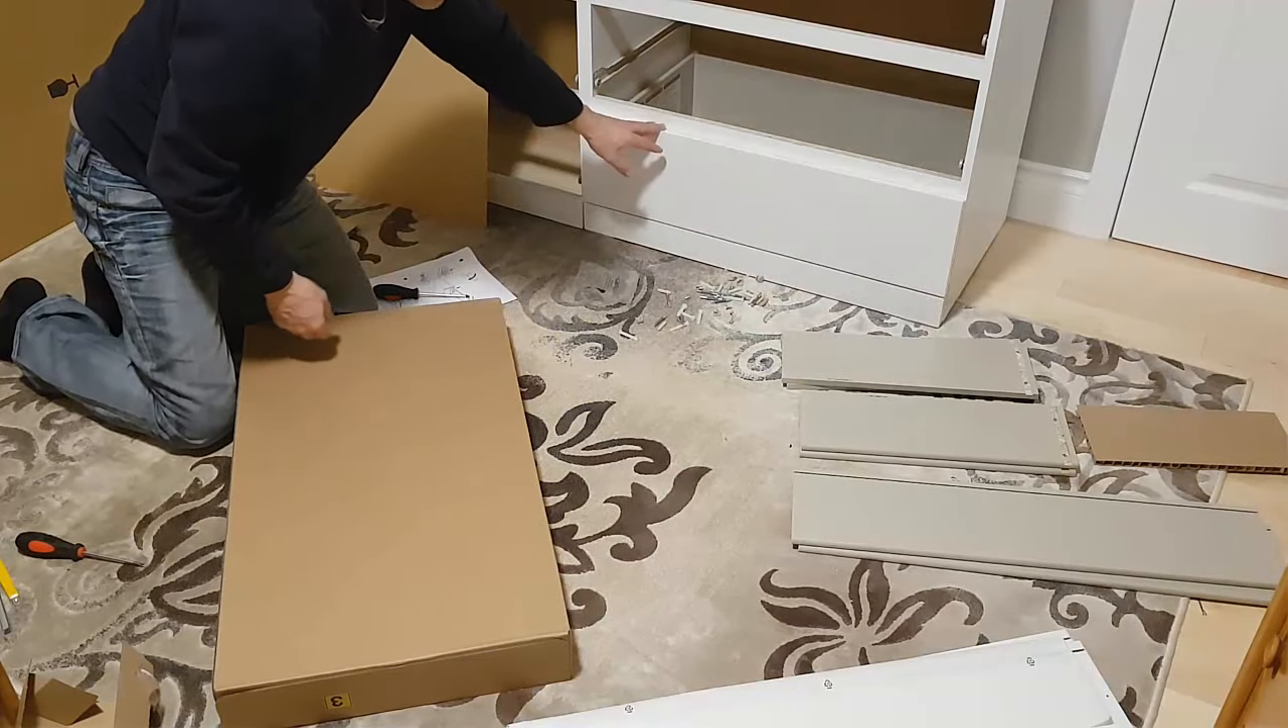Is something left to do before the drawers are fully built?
Yes.